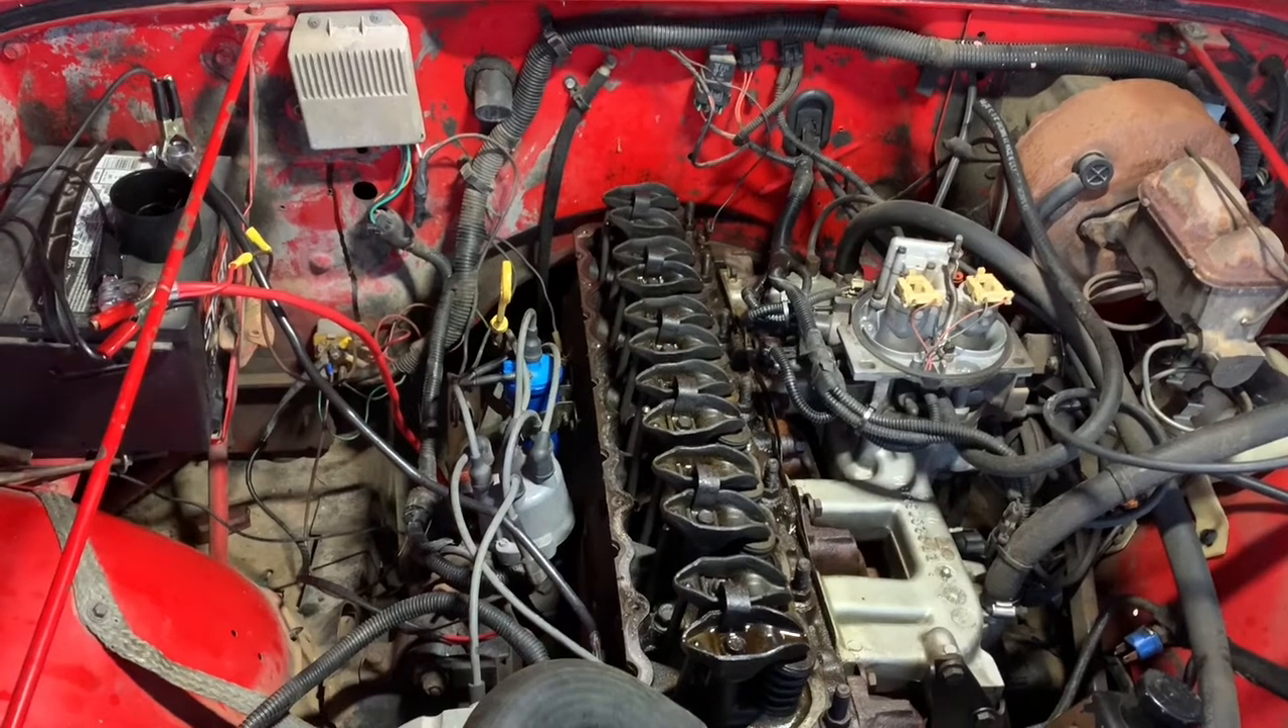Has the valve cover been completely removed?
Yes.